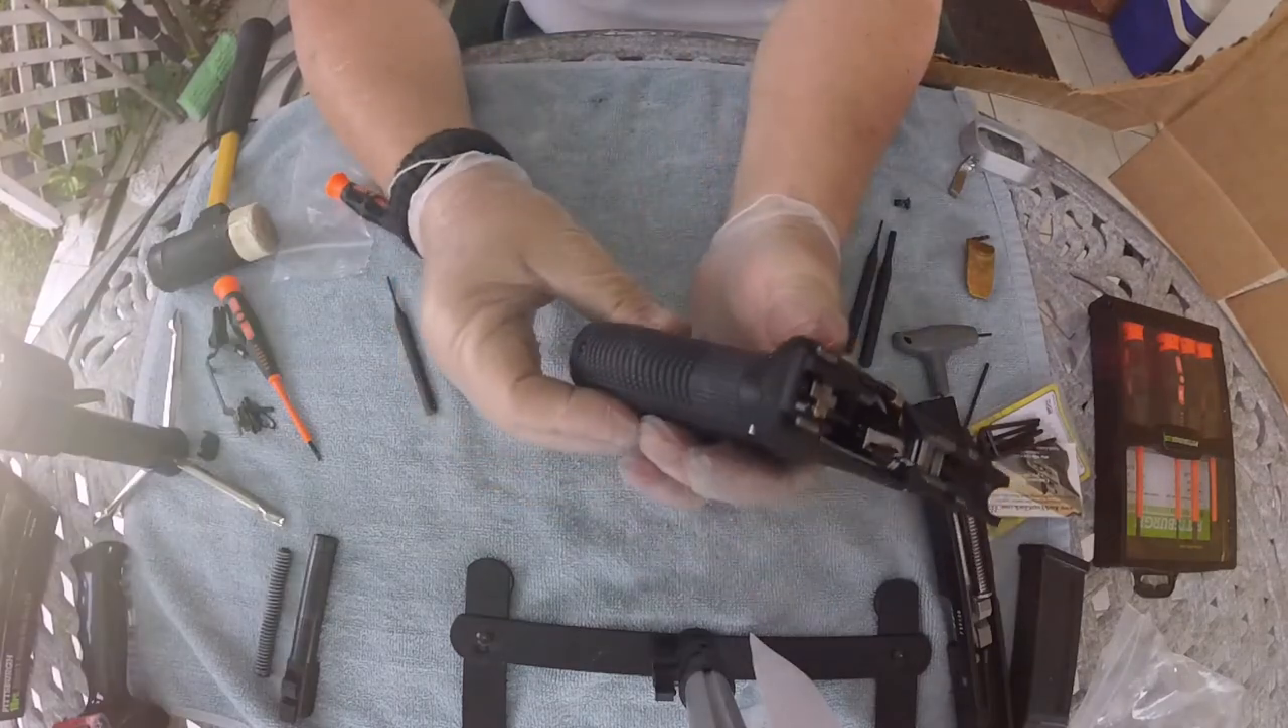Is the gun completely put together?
No.